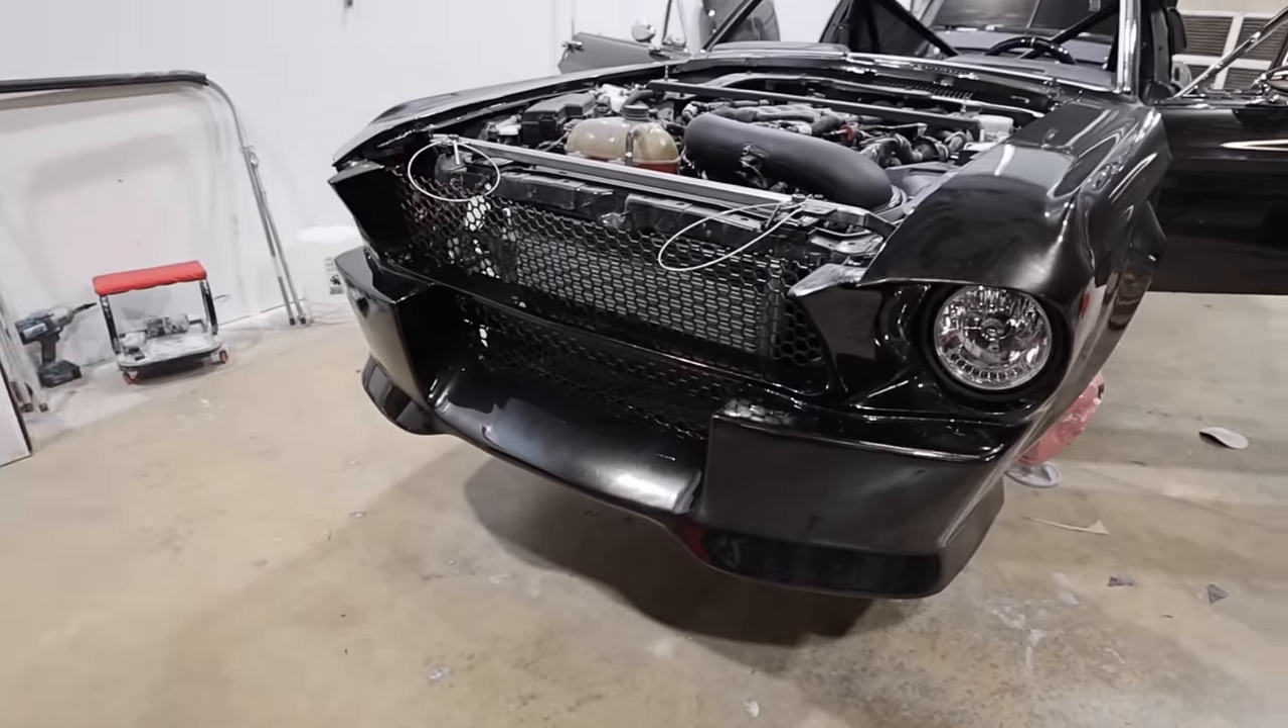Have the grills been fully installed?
Yes.